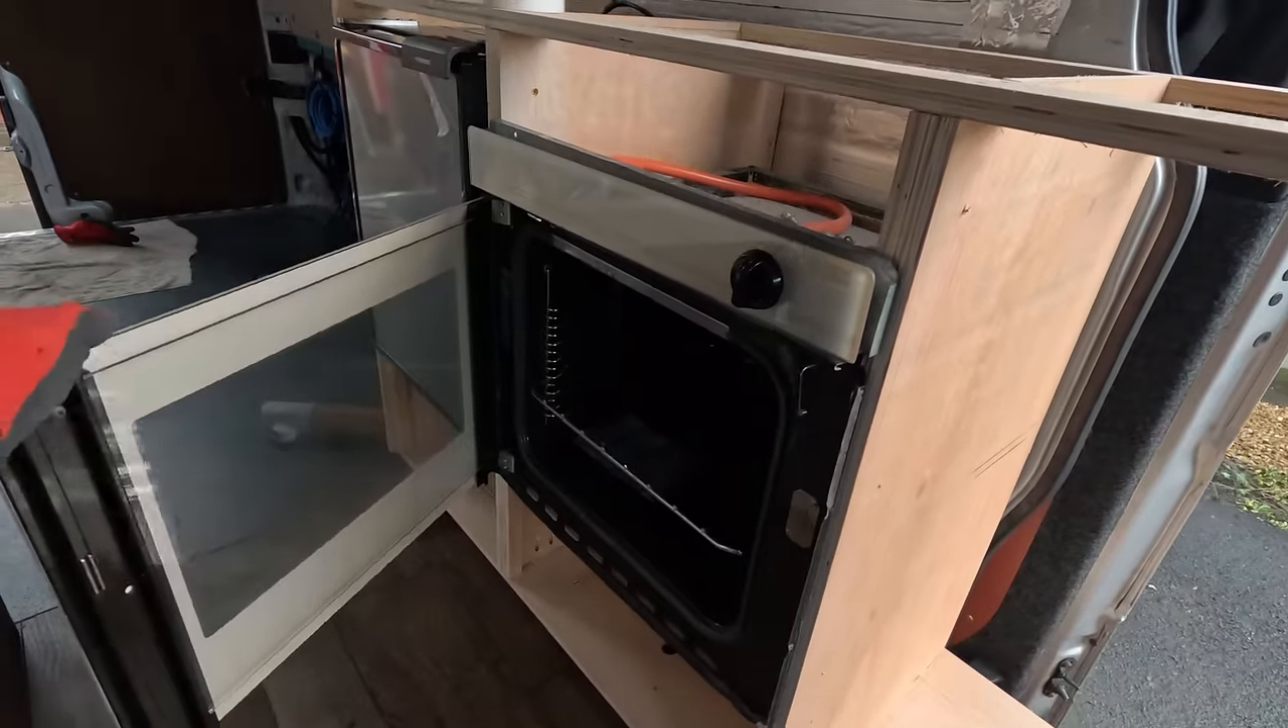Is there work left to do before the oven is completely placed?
No.